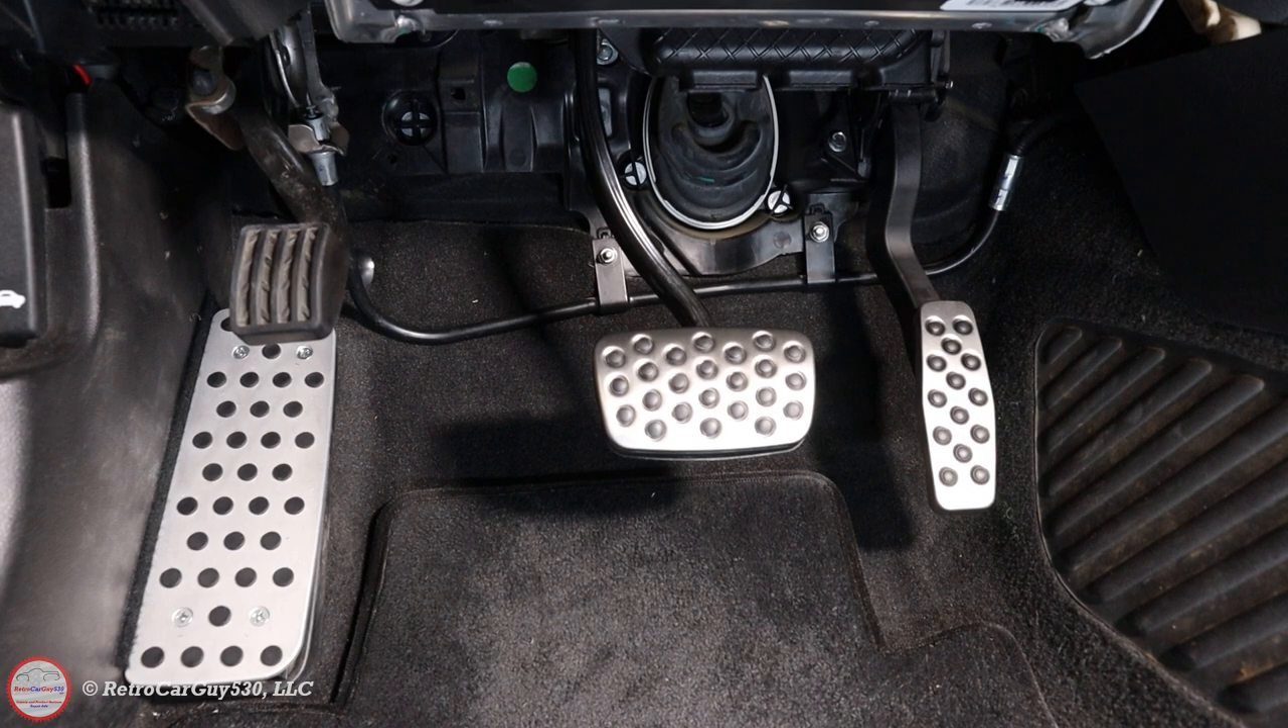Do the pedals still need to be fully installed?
No.